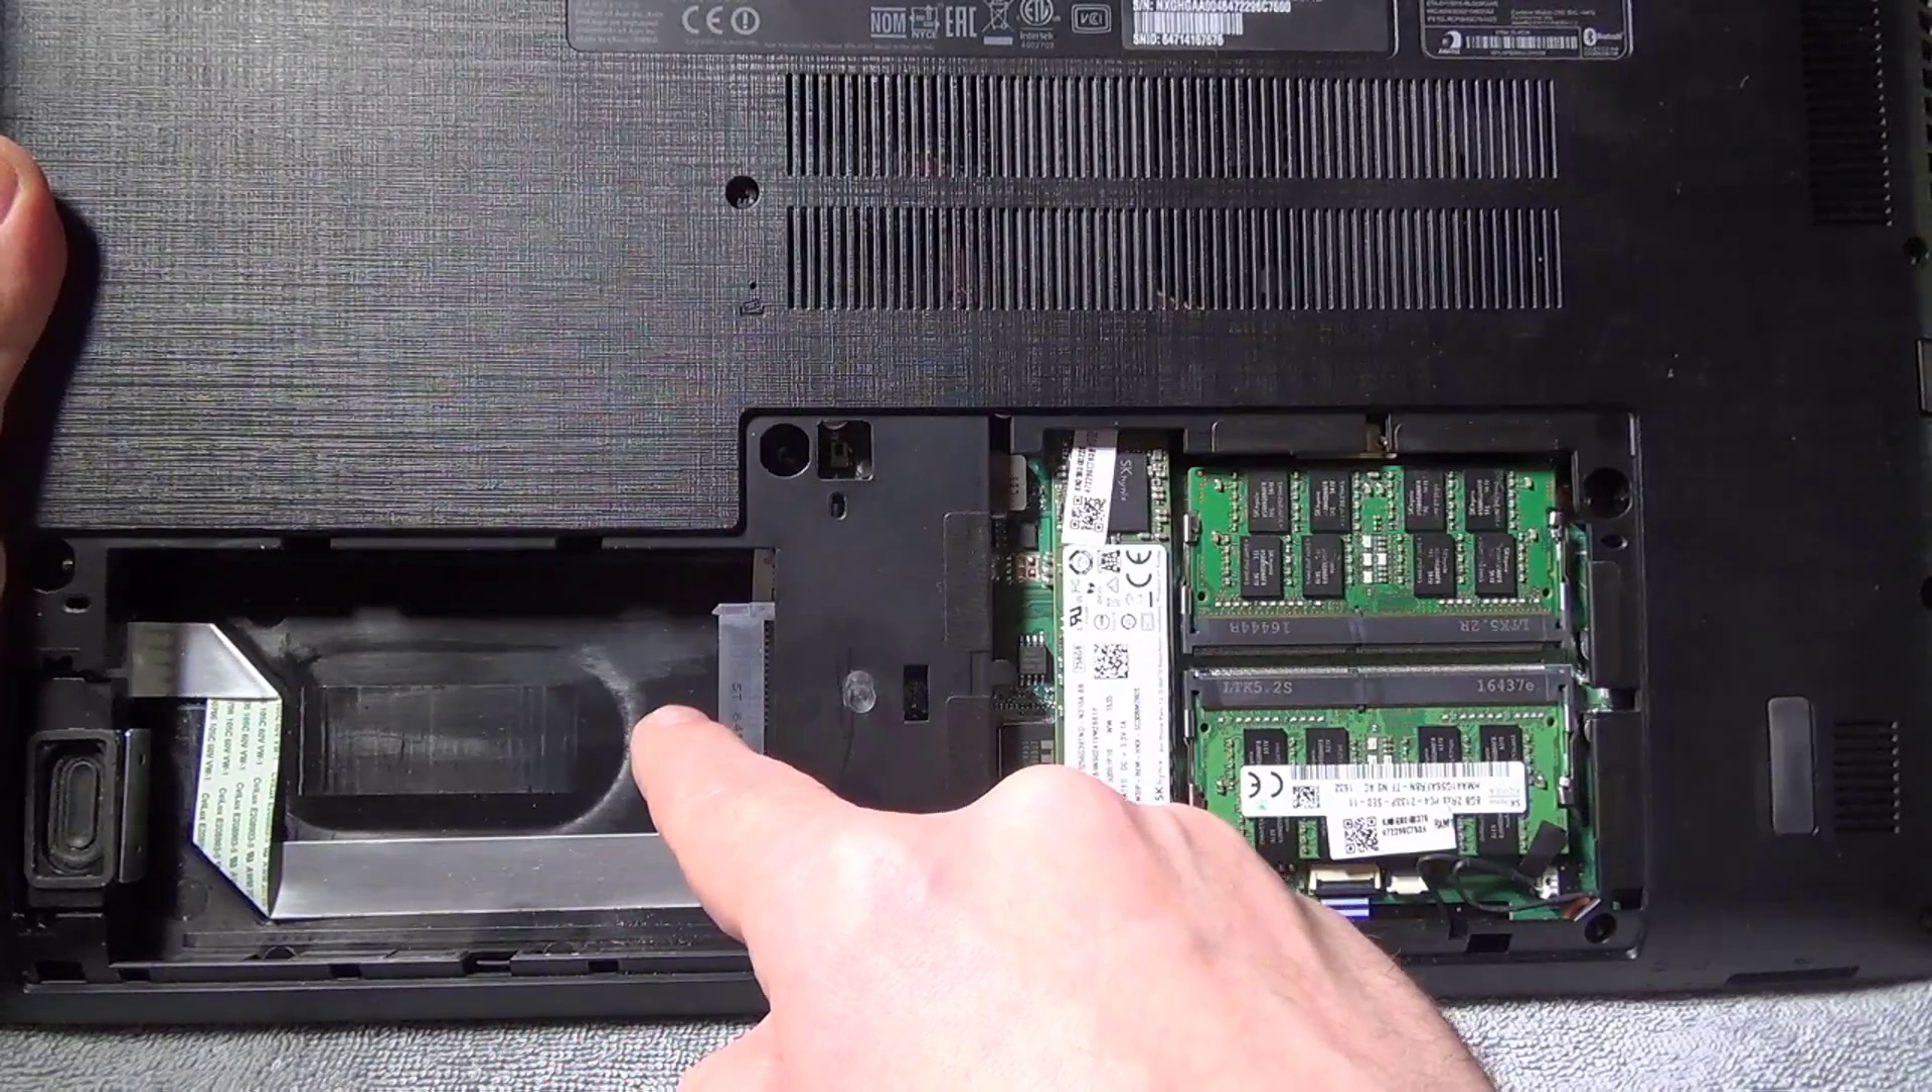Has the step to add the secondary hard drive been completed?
No.